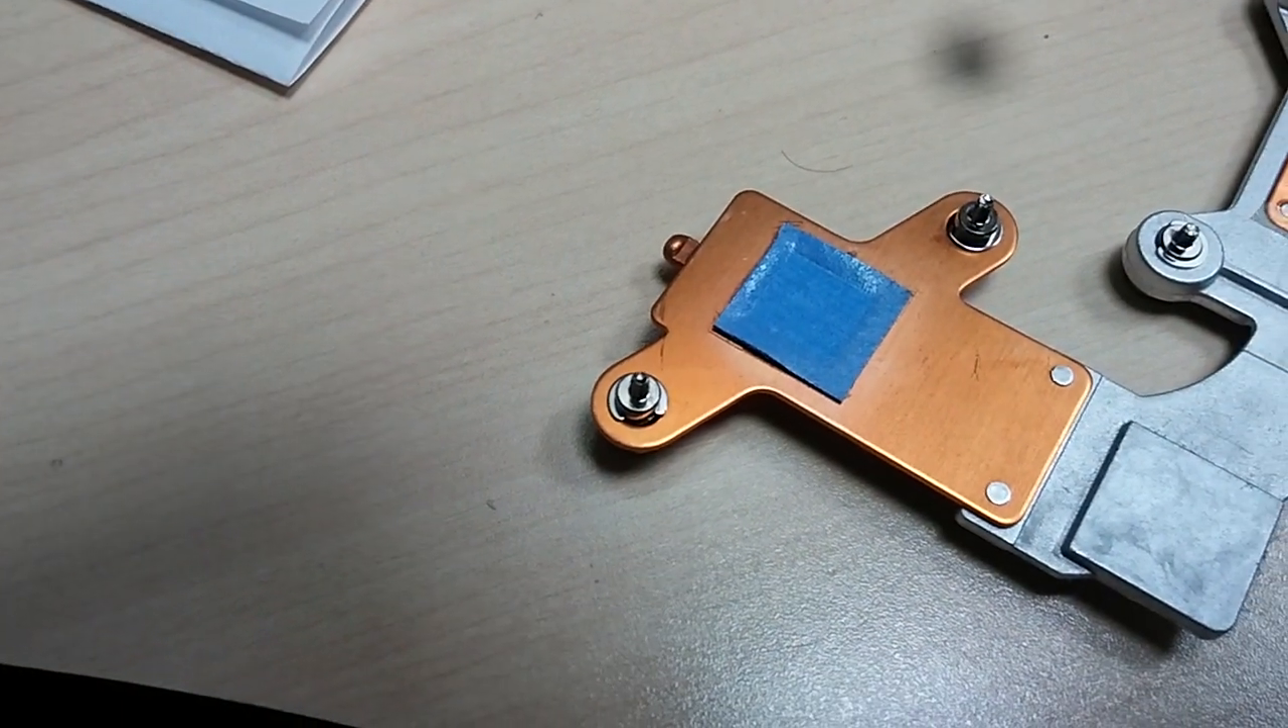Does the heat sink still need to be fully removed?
No.